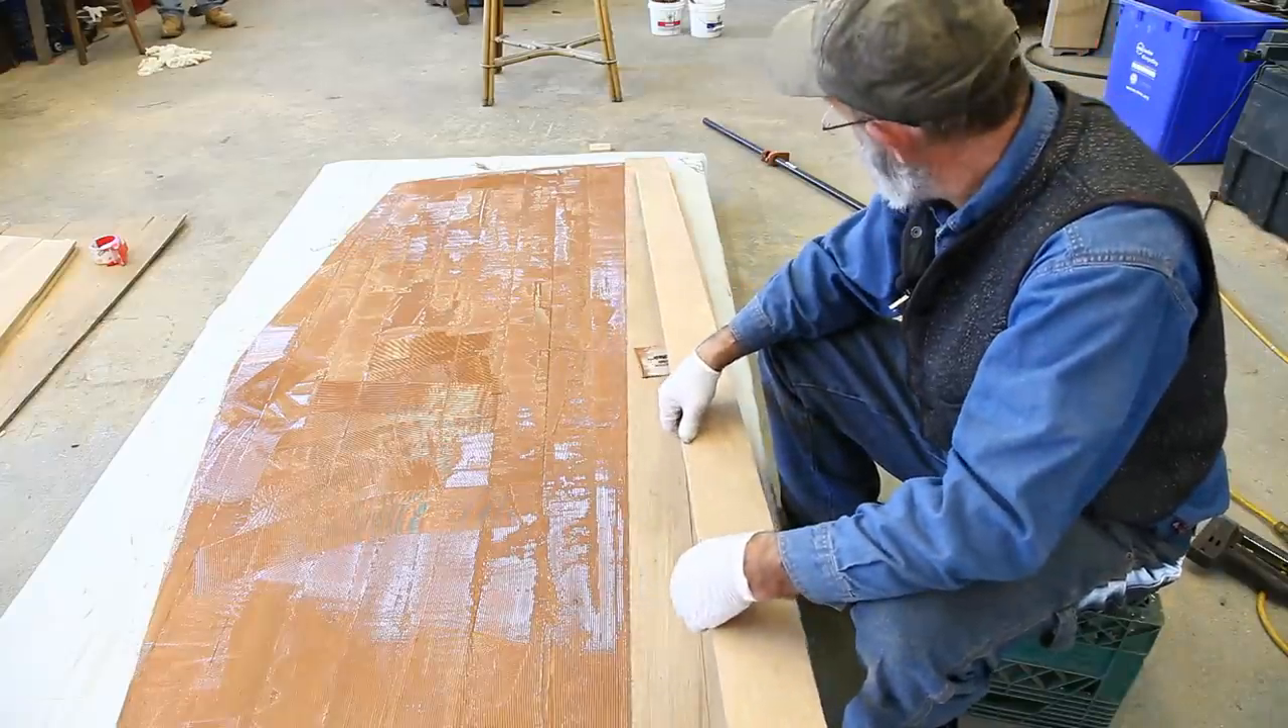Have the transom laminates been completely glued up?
No.